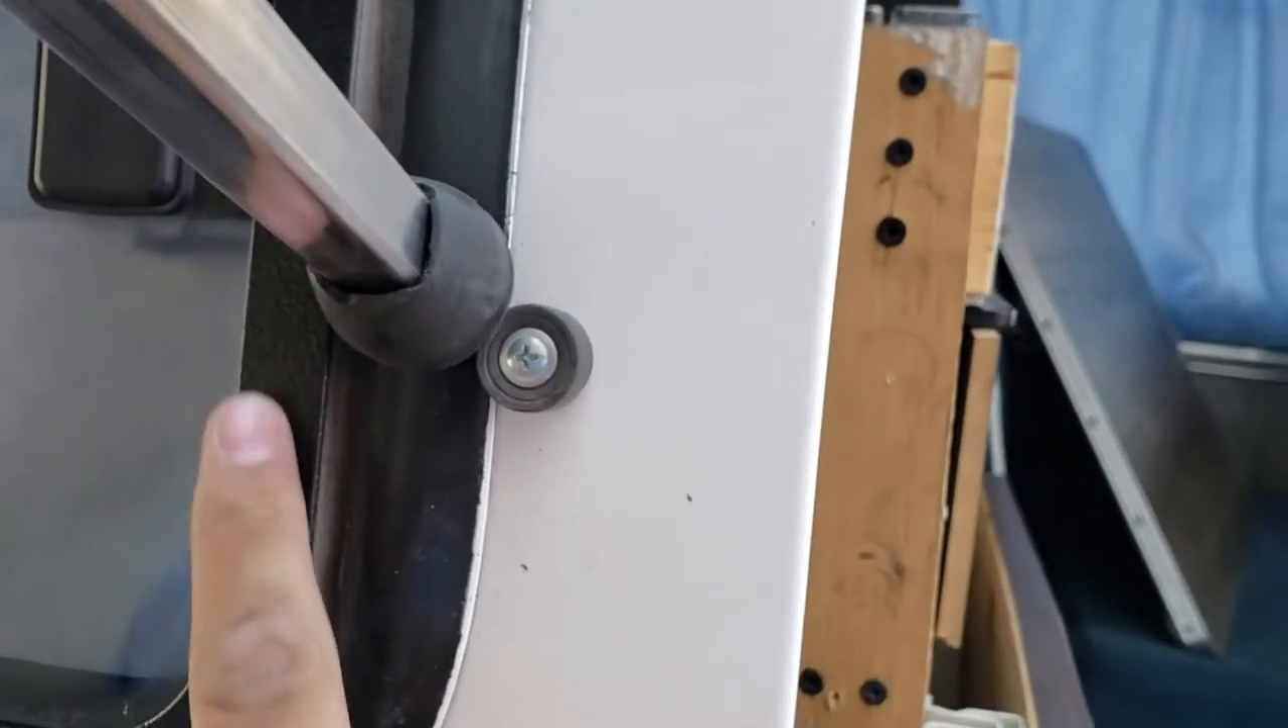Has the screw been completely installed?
Yes.